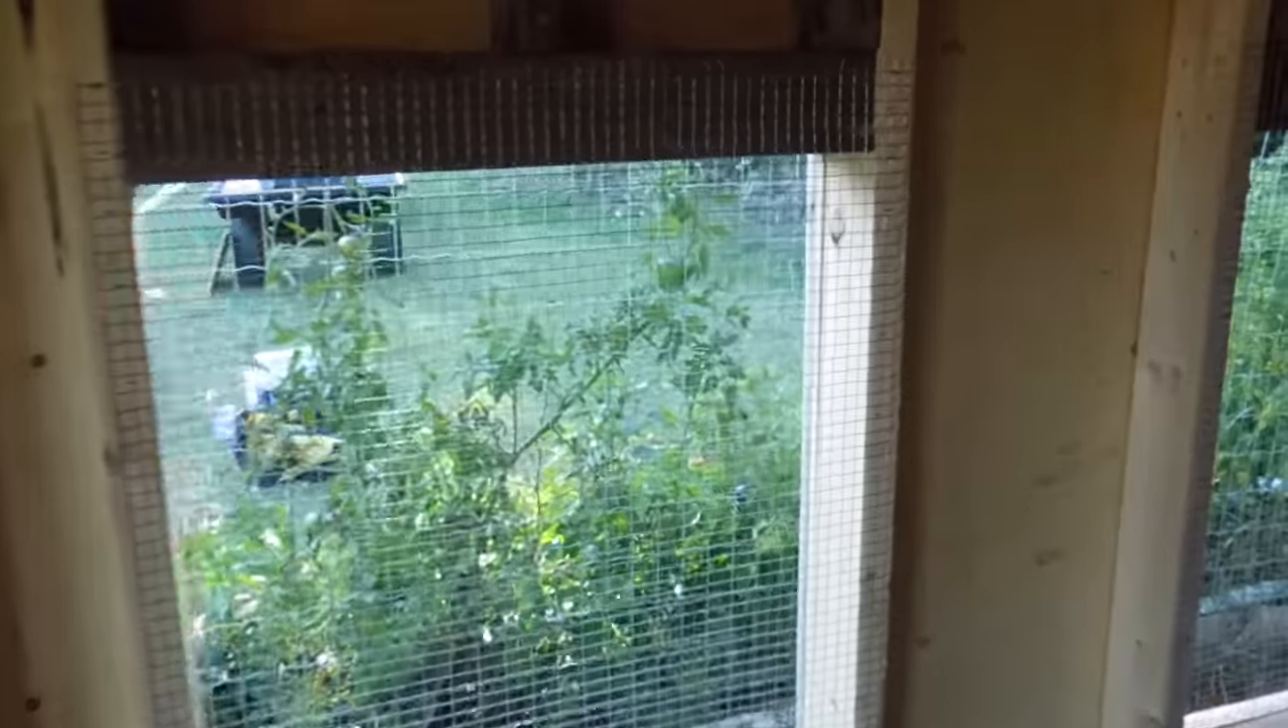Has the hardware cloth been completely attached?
Yes.